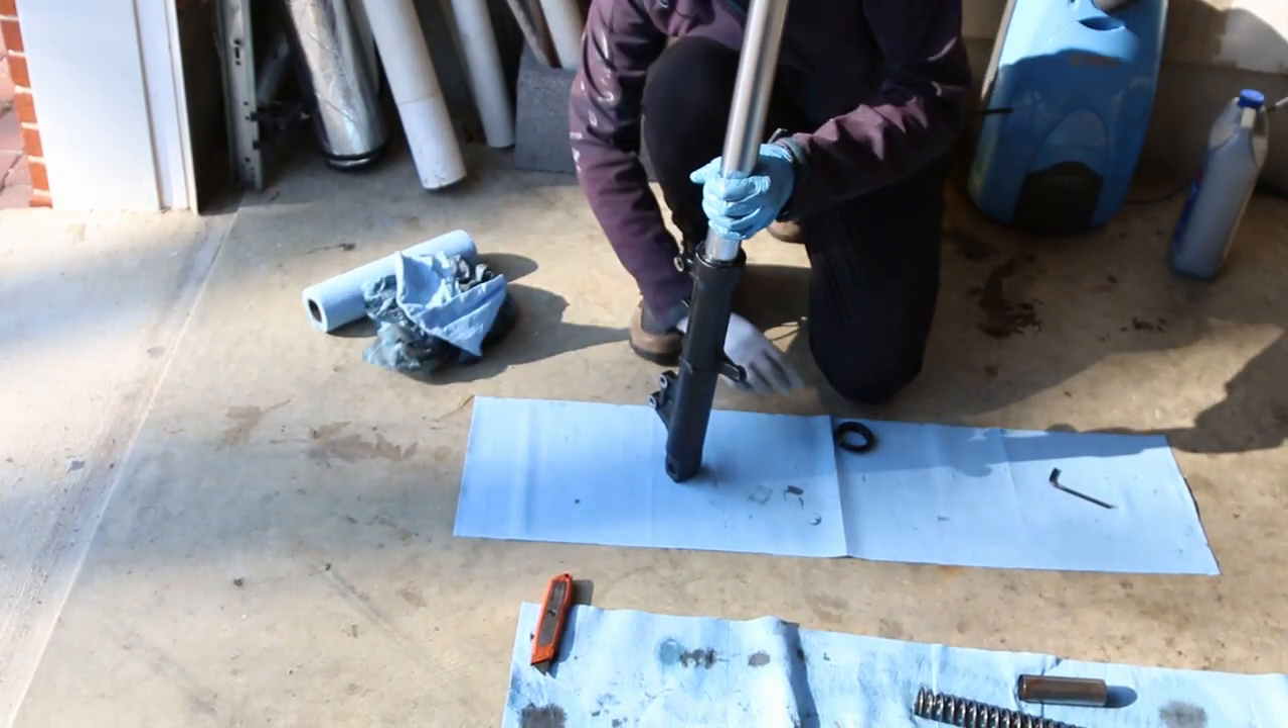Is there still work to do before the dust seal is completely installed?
Yes.